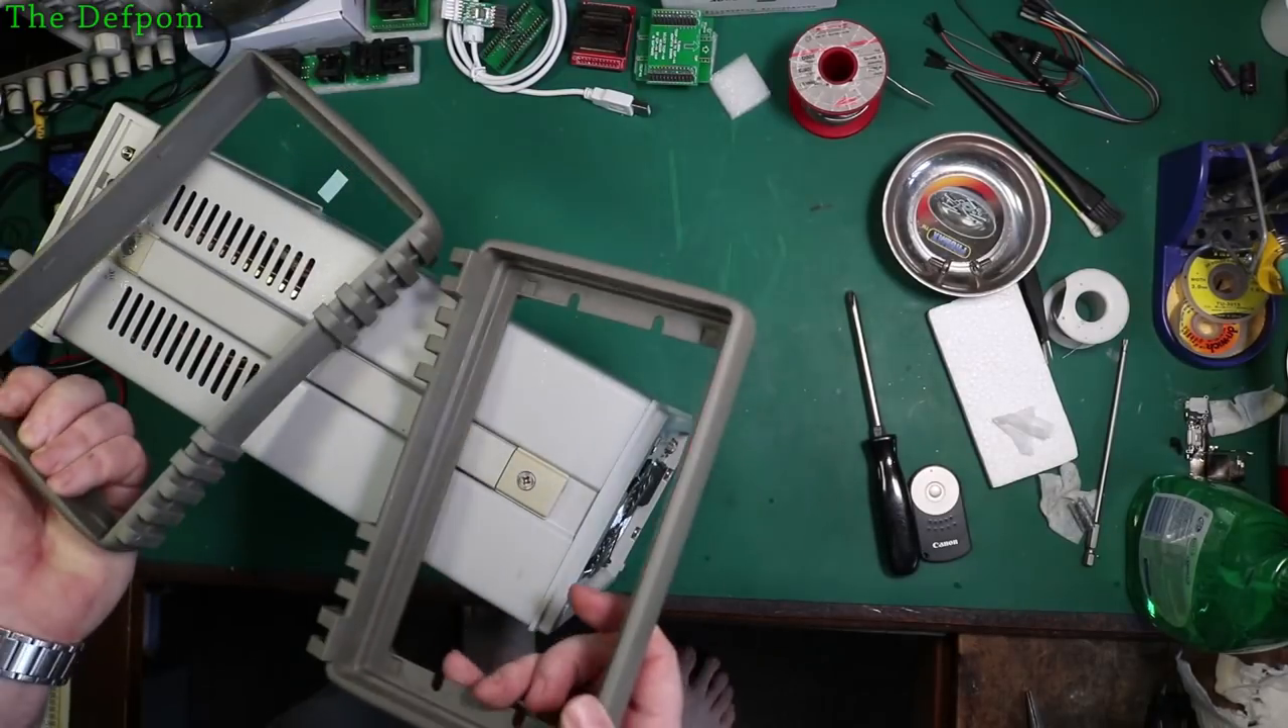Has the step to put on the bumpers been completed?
No.